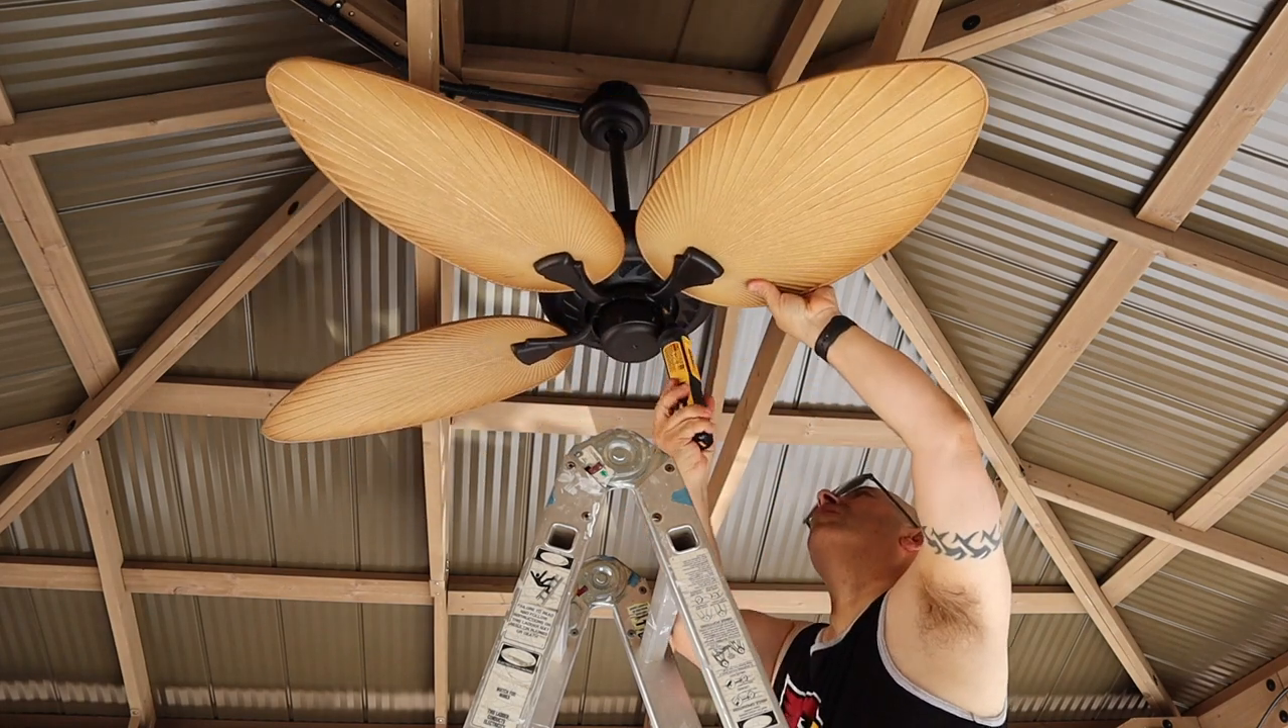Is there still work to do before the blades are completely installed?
Yes.